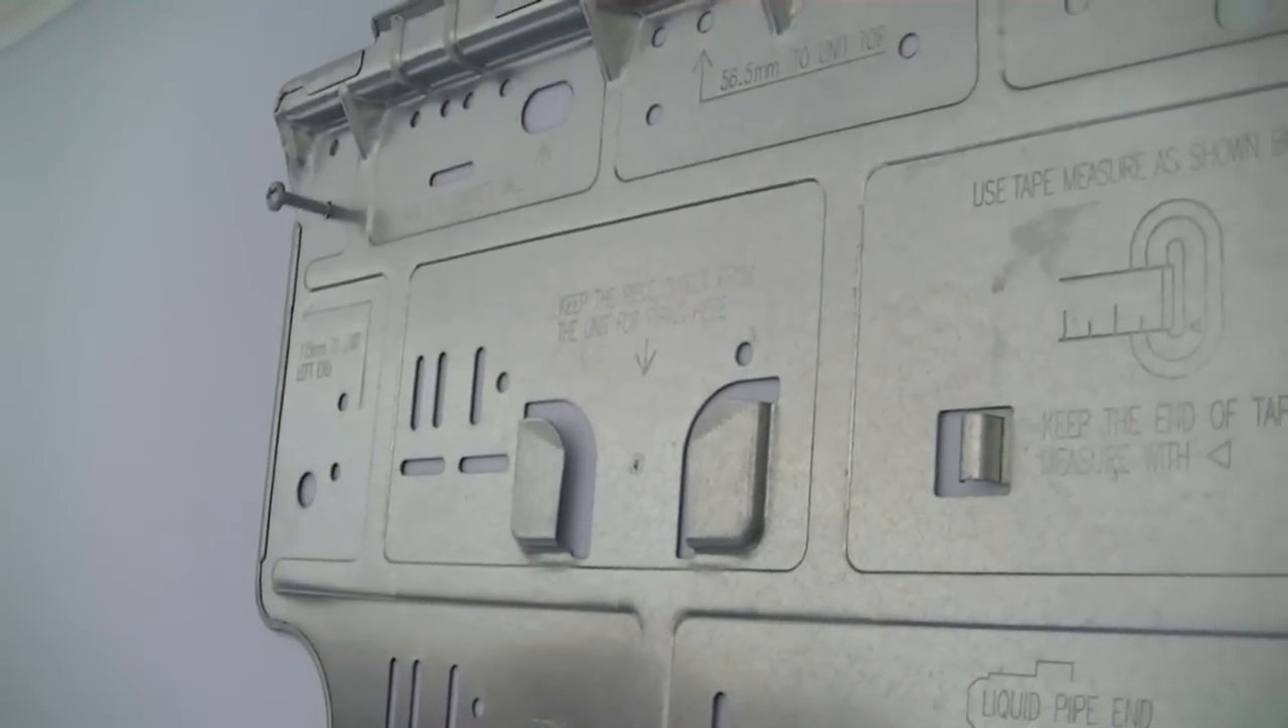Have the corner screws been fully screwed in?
No.